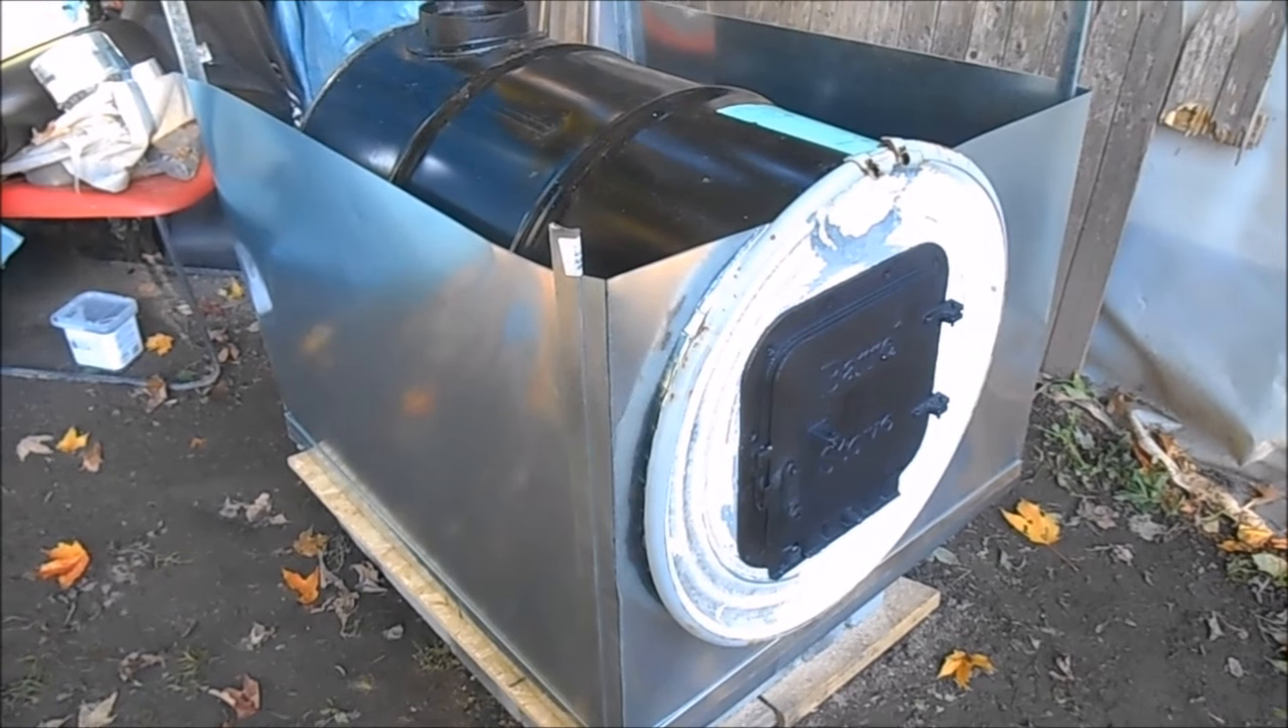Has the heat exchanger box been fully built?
No.